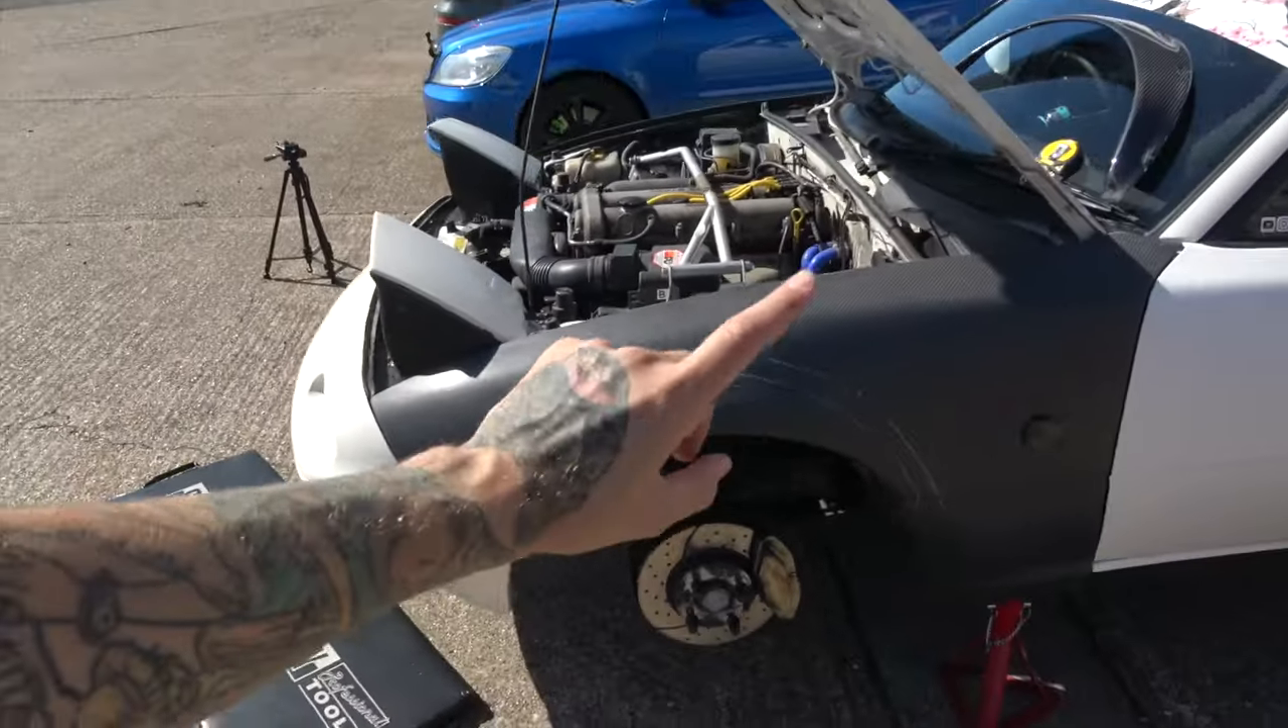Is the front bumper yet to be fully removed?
Yes.